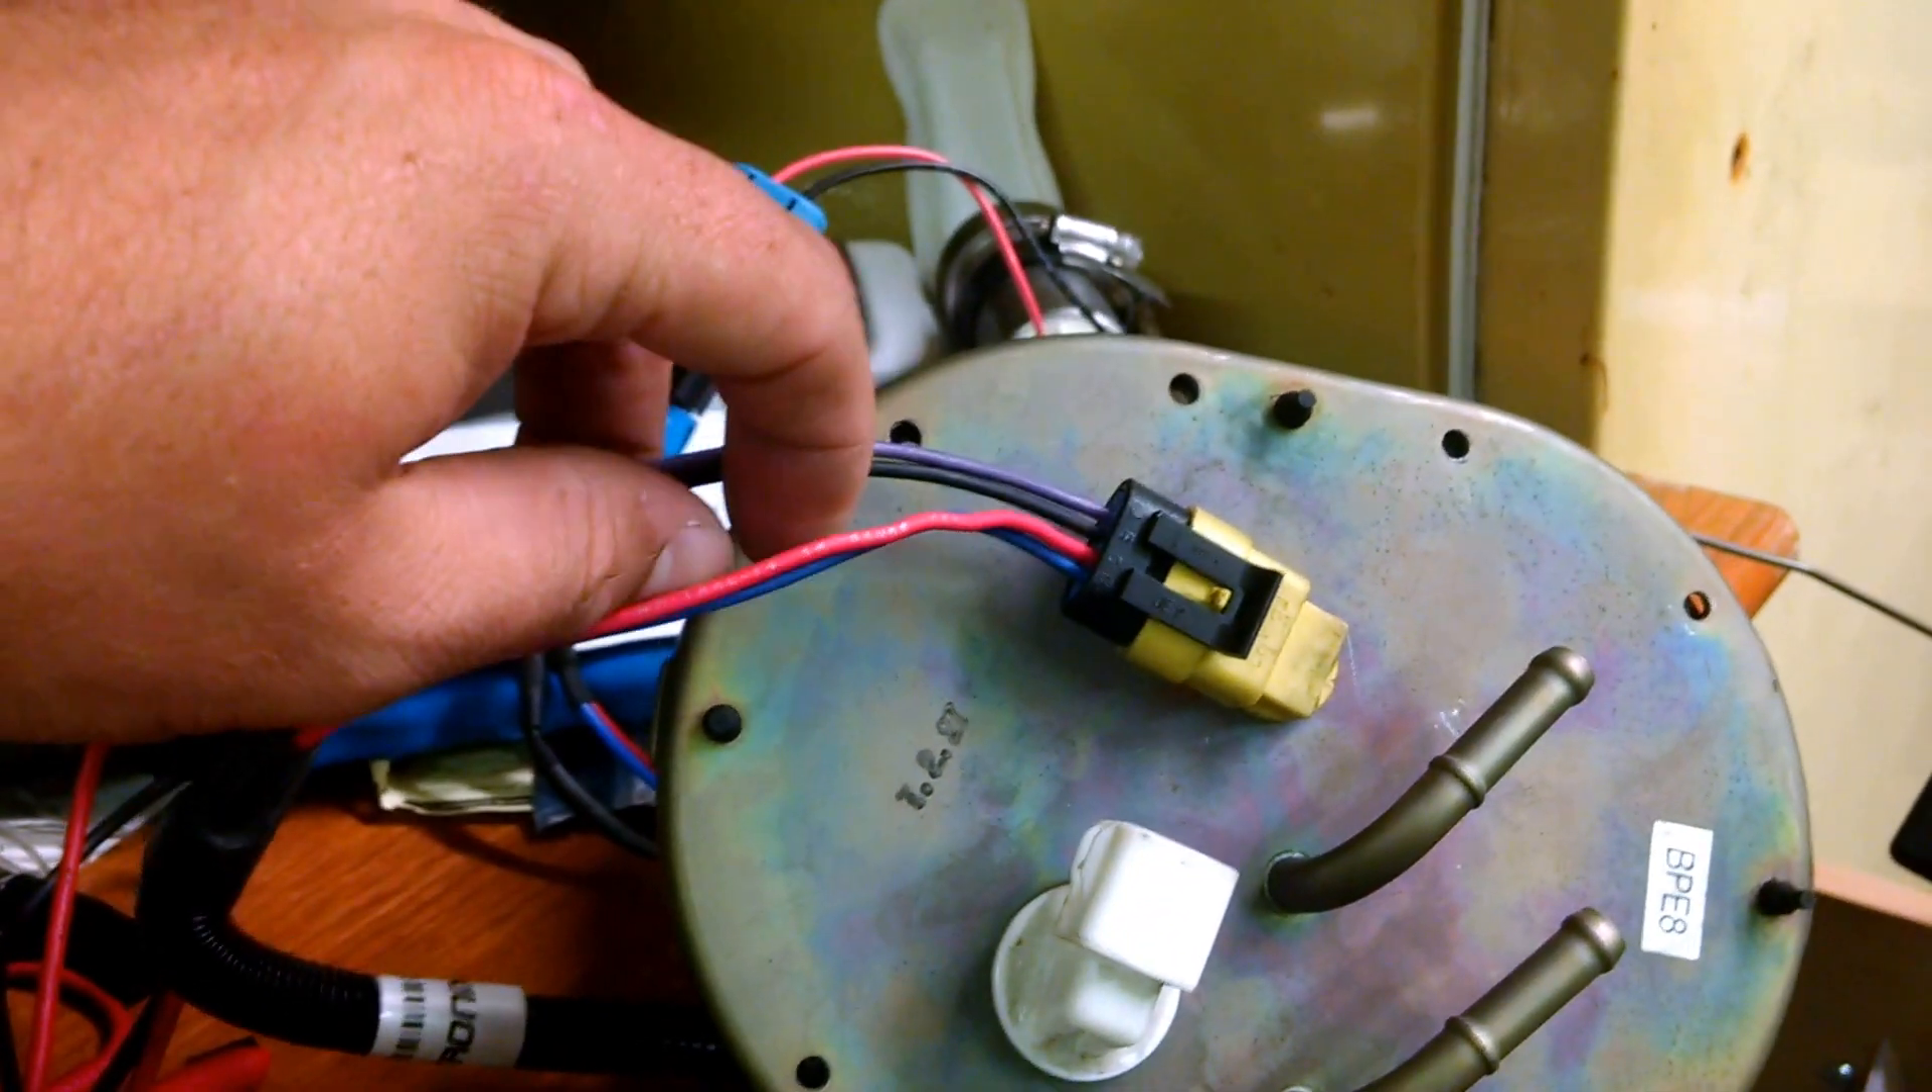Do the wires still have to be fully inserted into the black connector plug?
No.